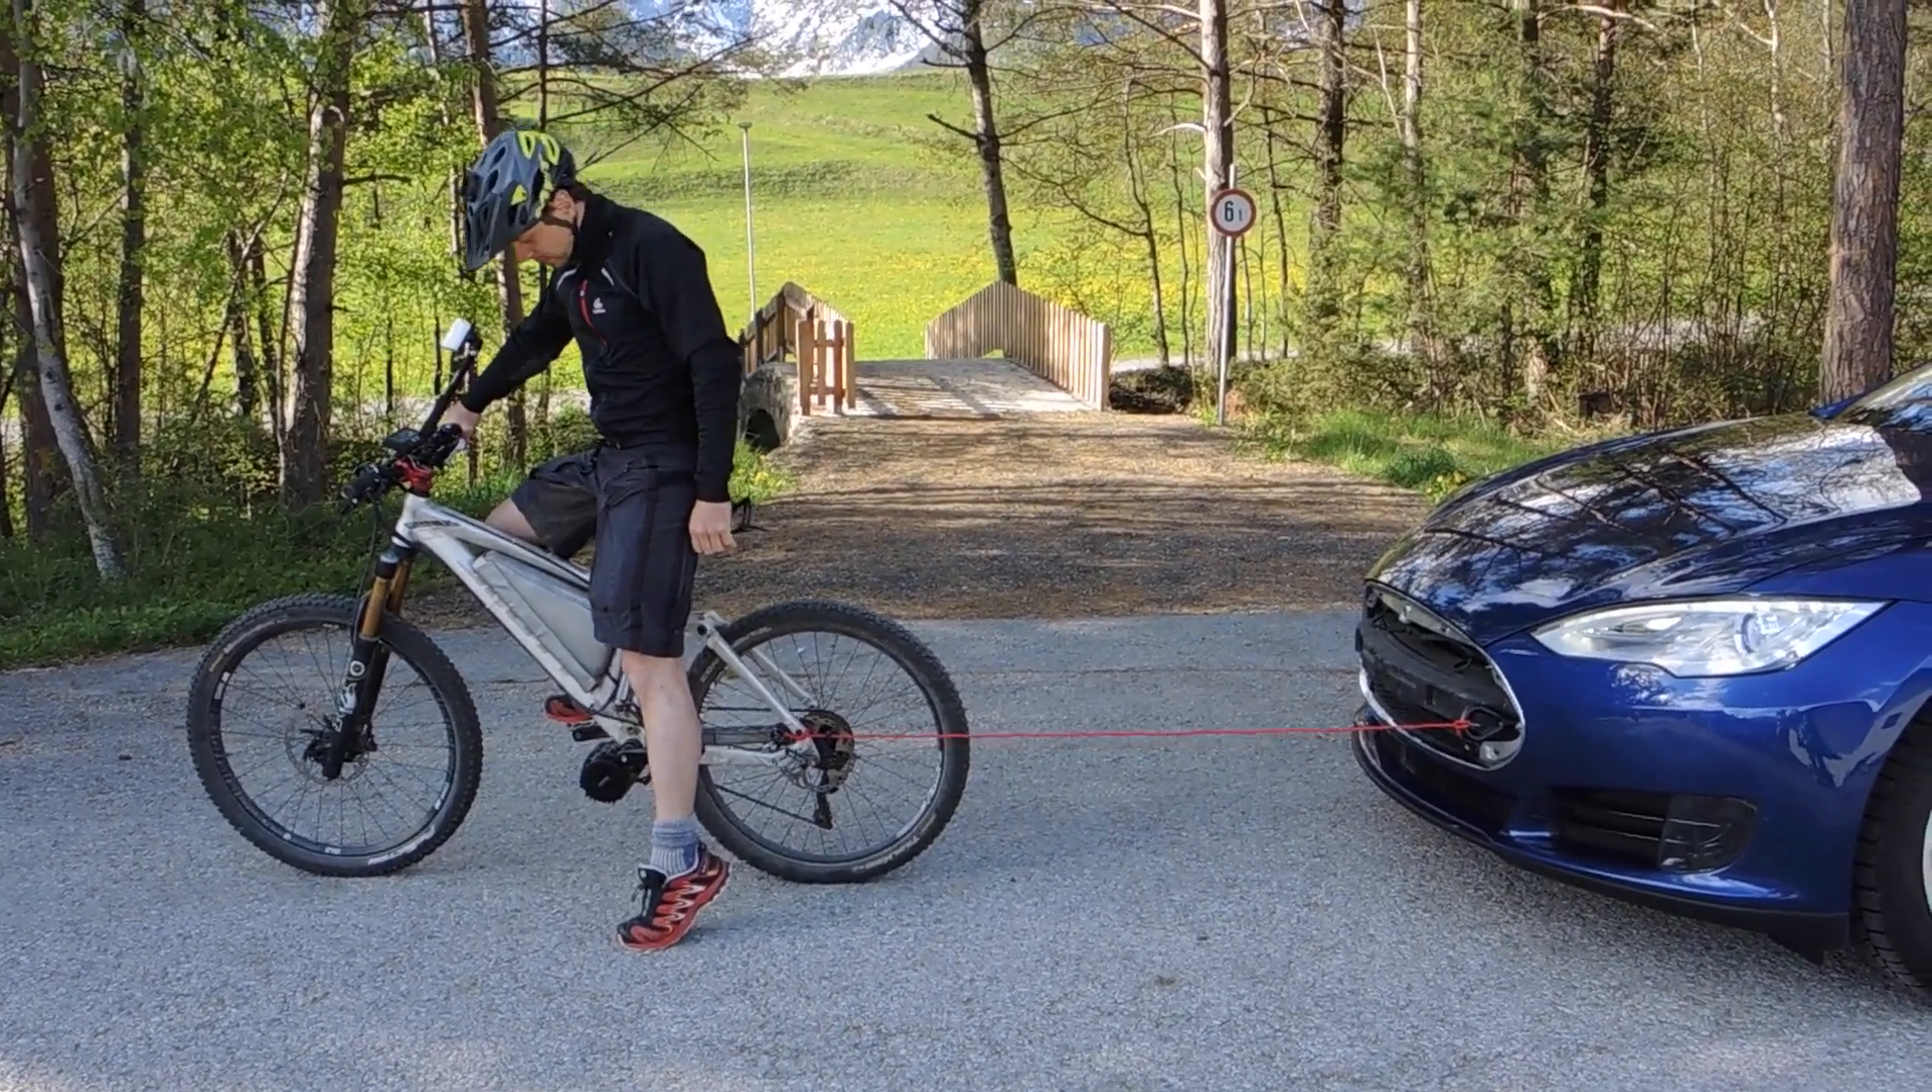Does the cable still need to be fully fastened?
No.